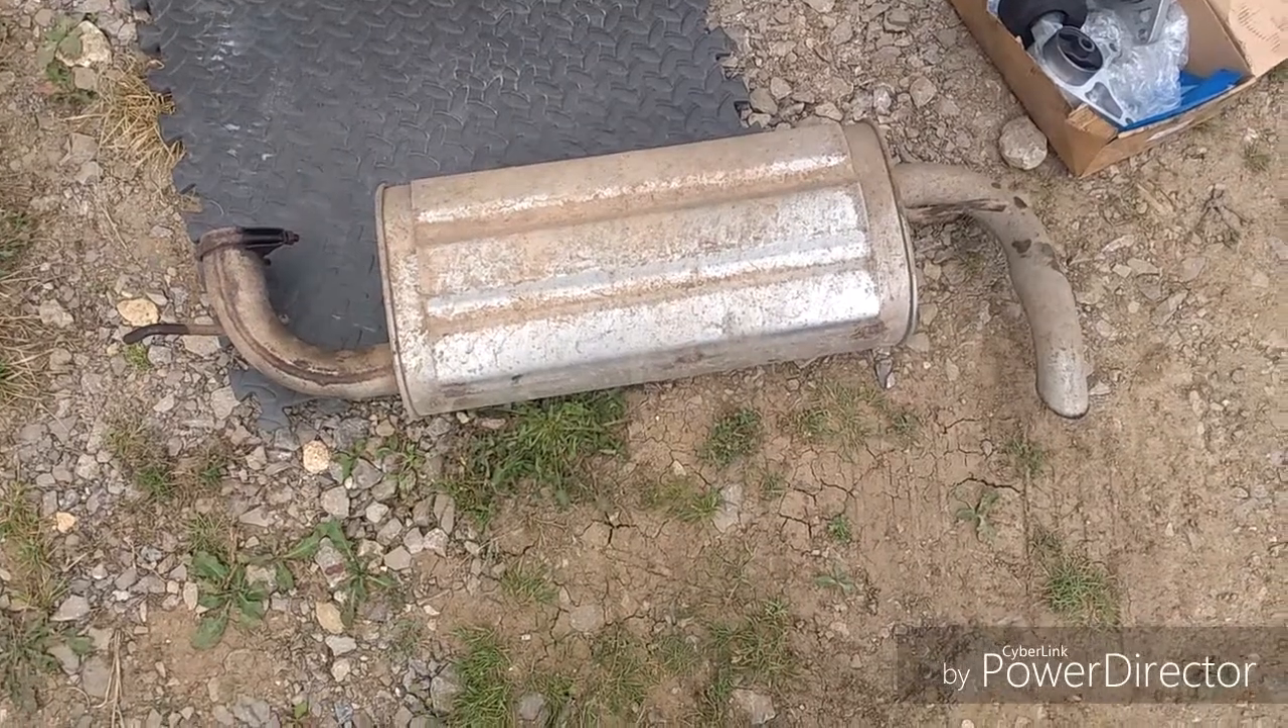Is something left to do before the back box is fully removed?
No.